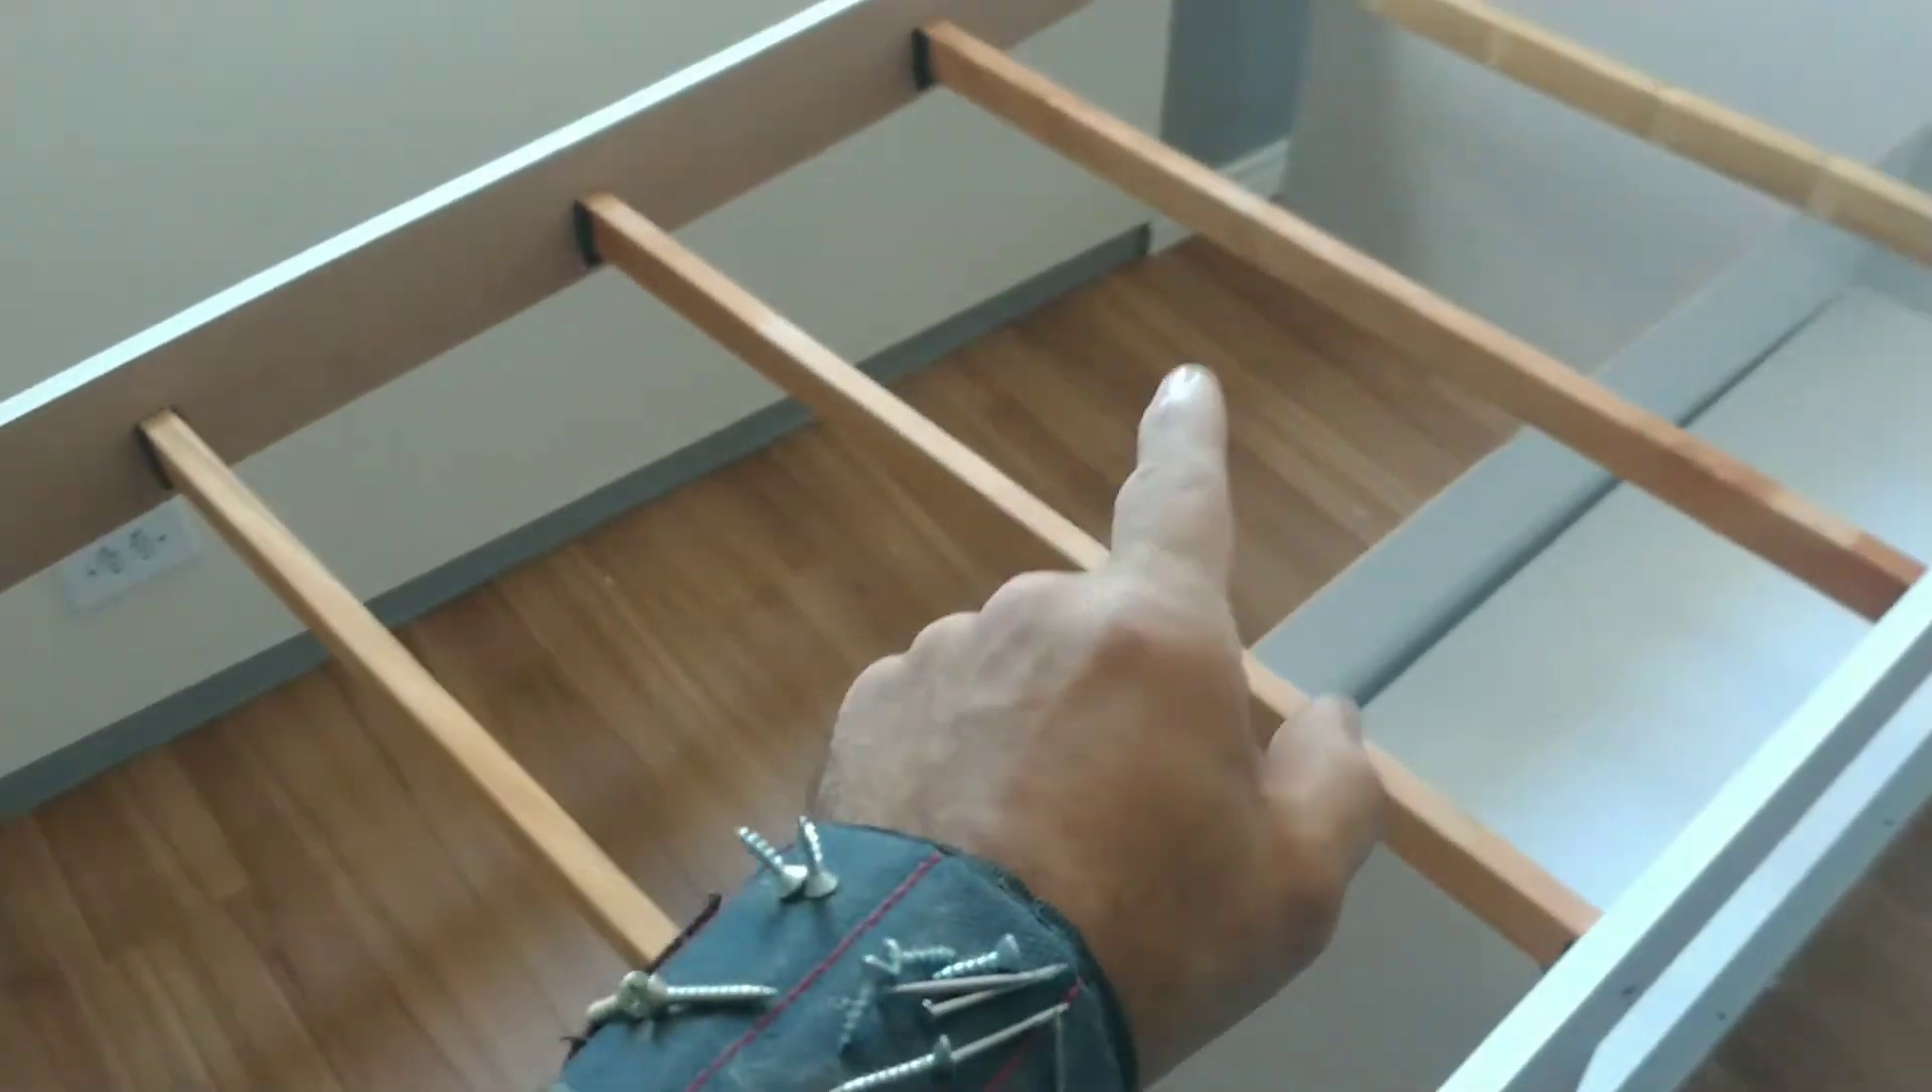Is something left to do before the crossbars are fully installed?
No.